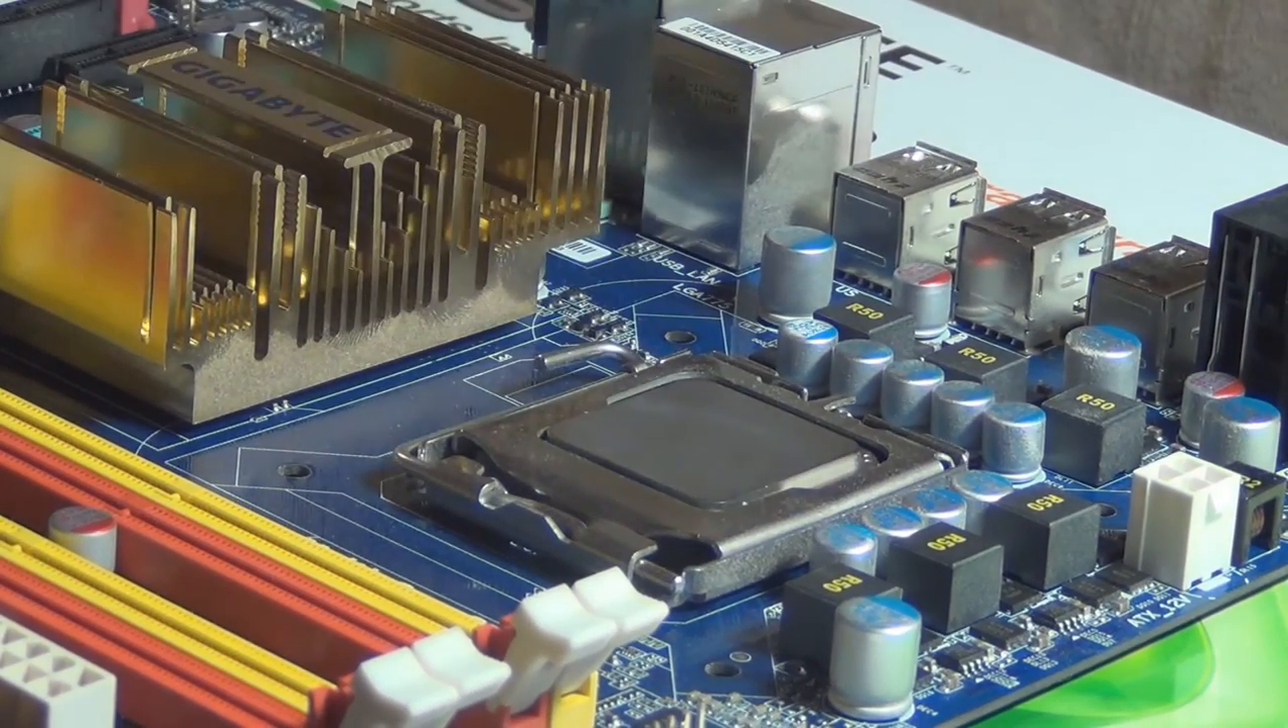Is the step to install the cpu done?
Yes.